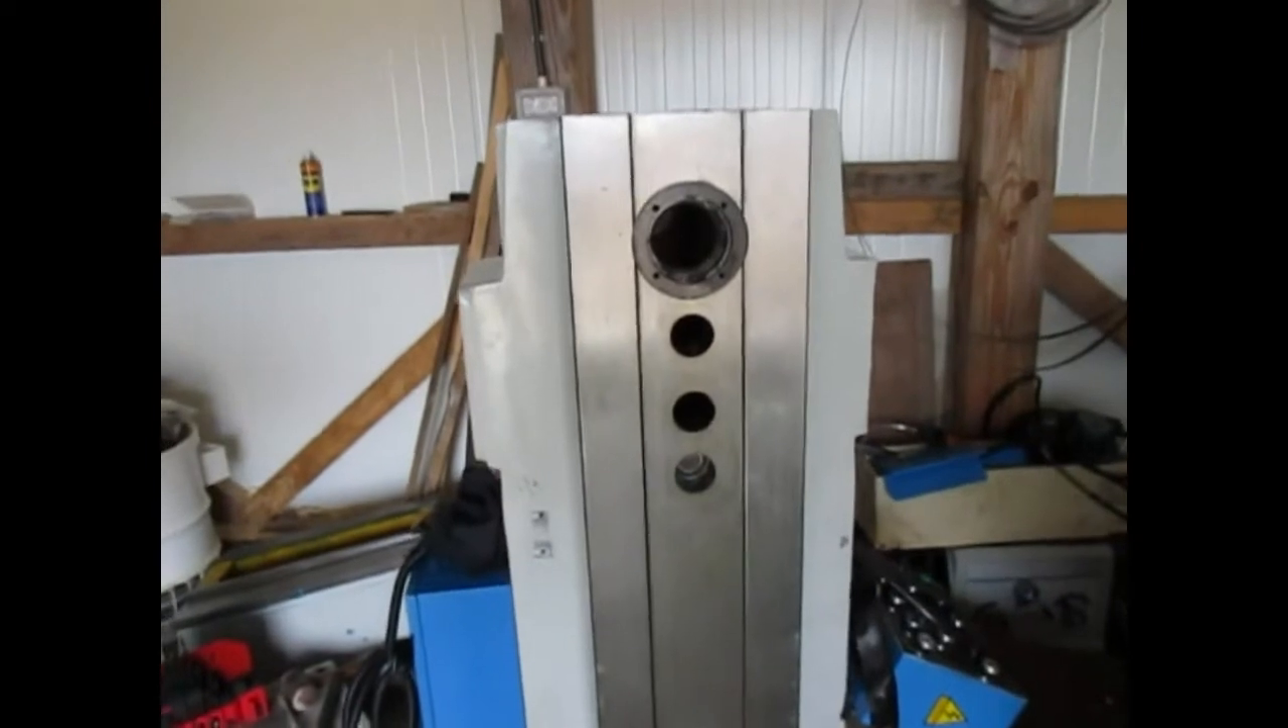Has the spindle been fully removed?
Yes.